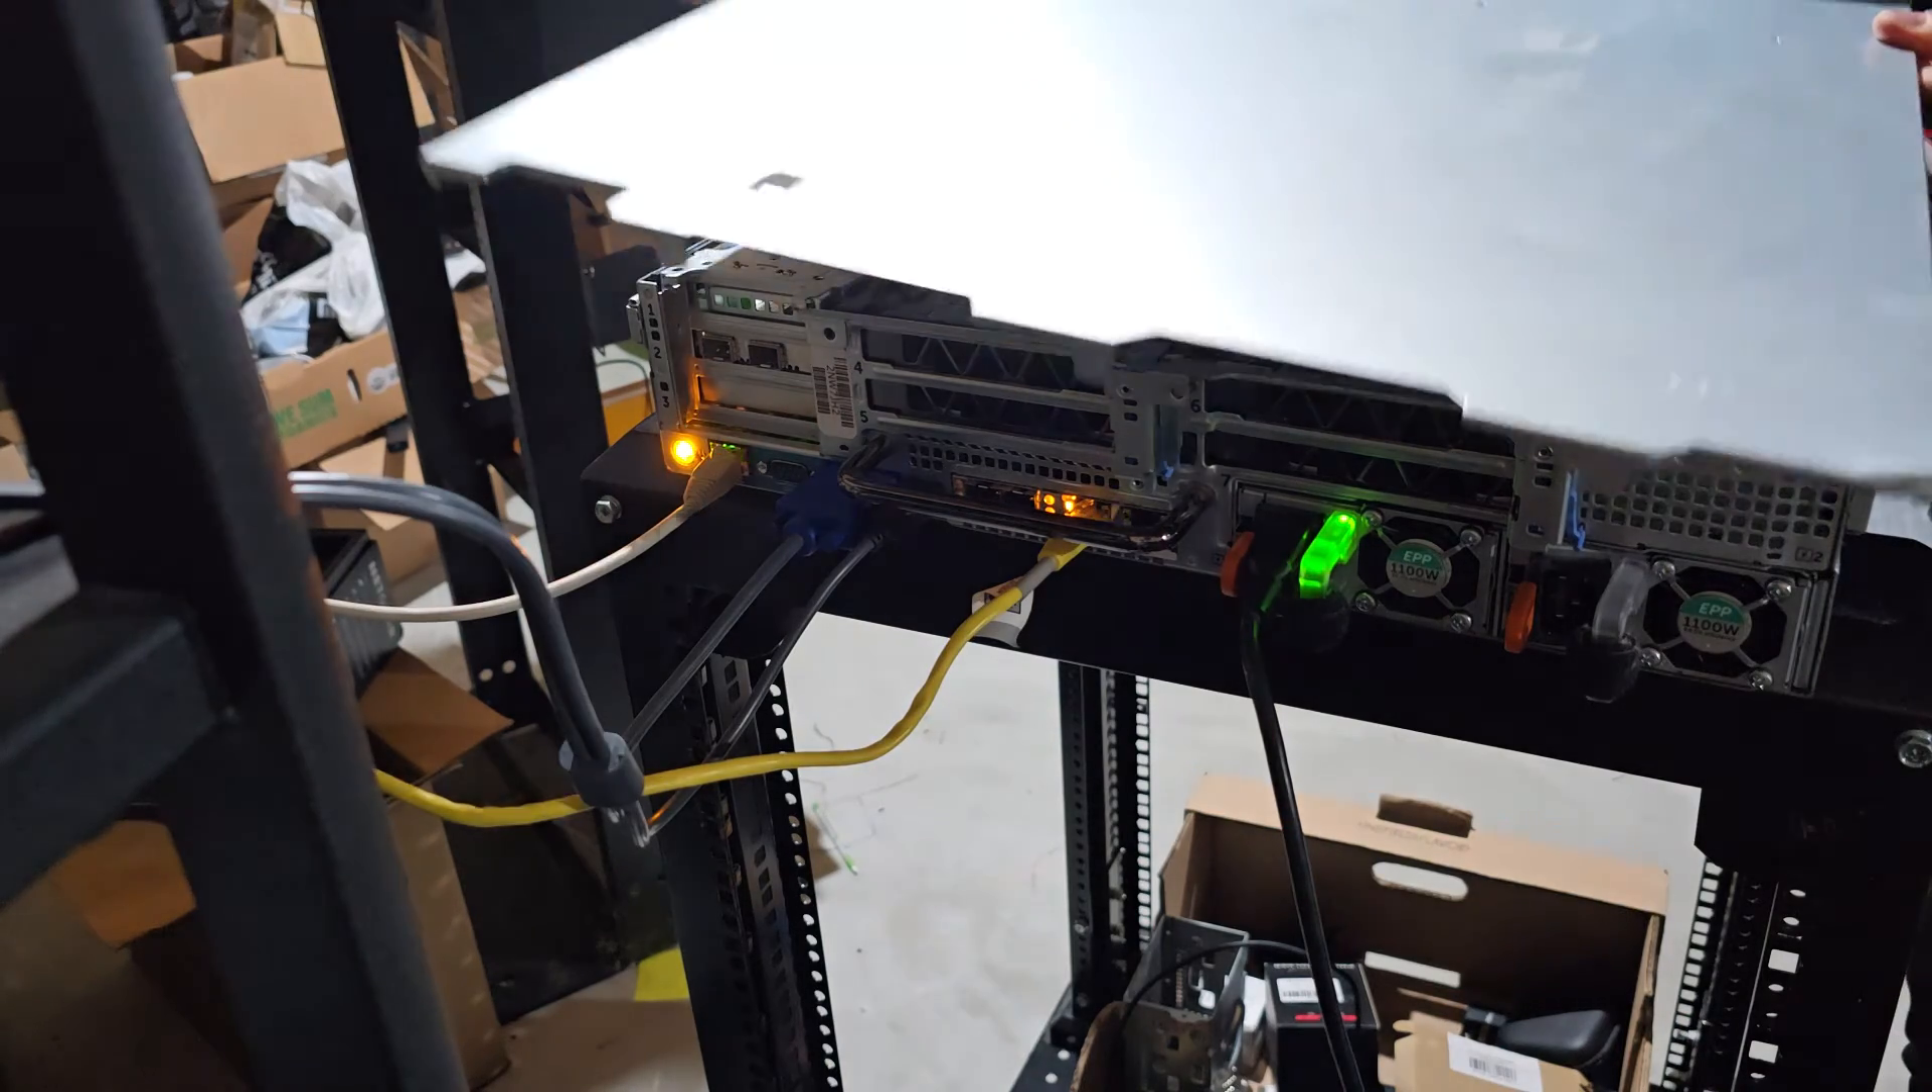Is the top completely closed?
No.